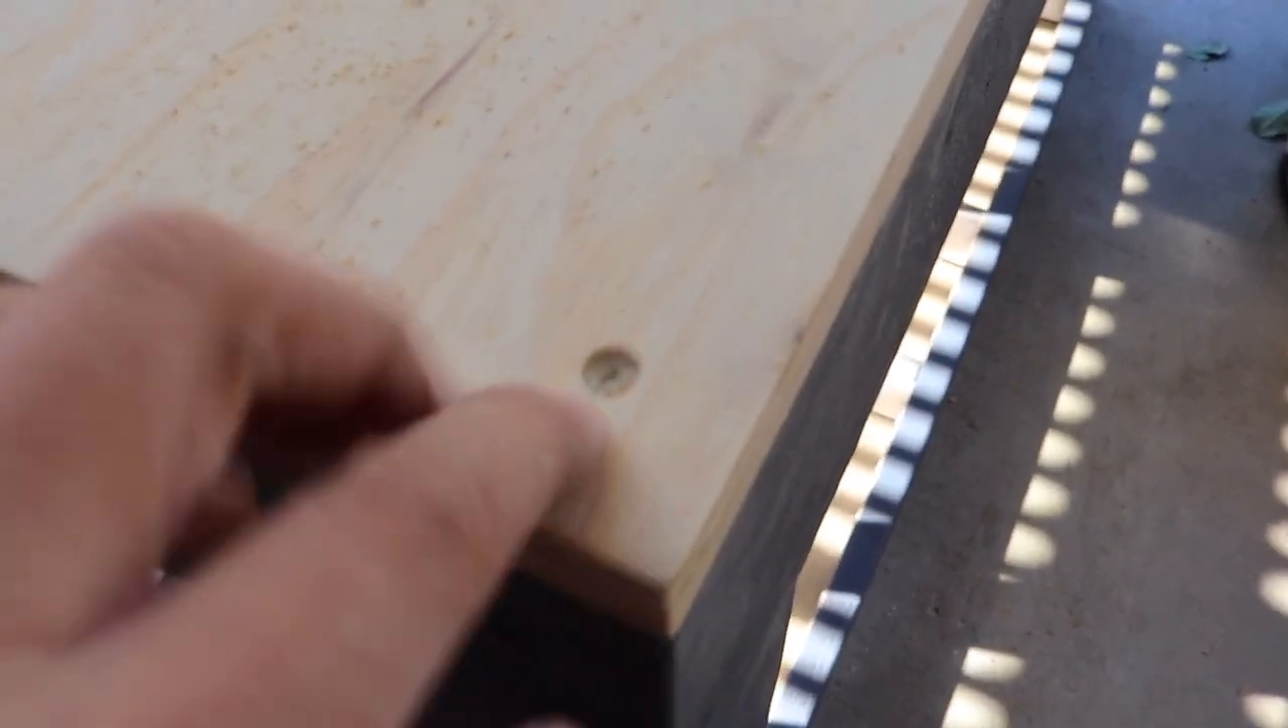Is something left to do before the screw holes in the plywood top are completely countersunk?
No.